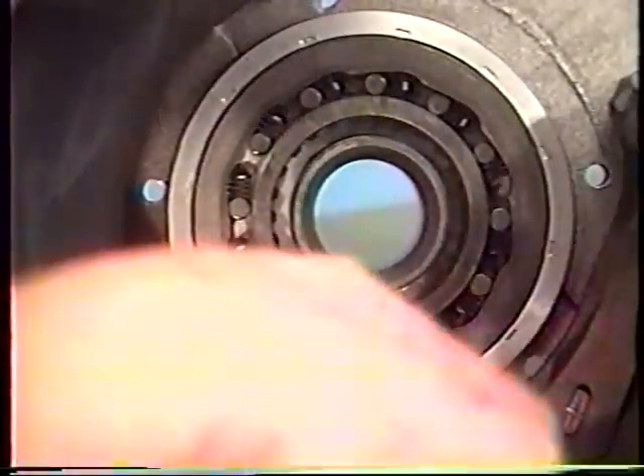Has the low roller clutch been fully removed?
No.